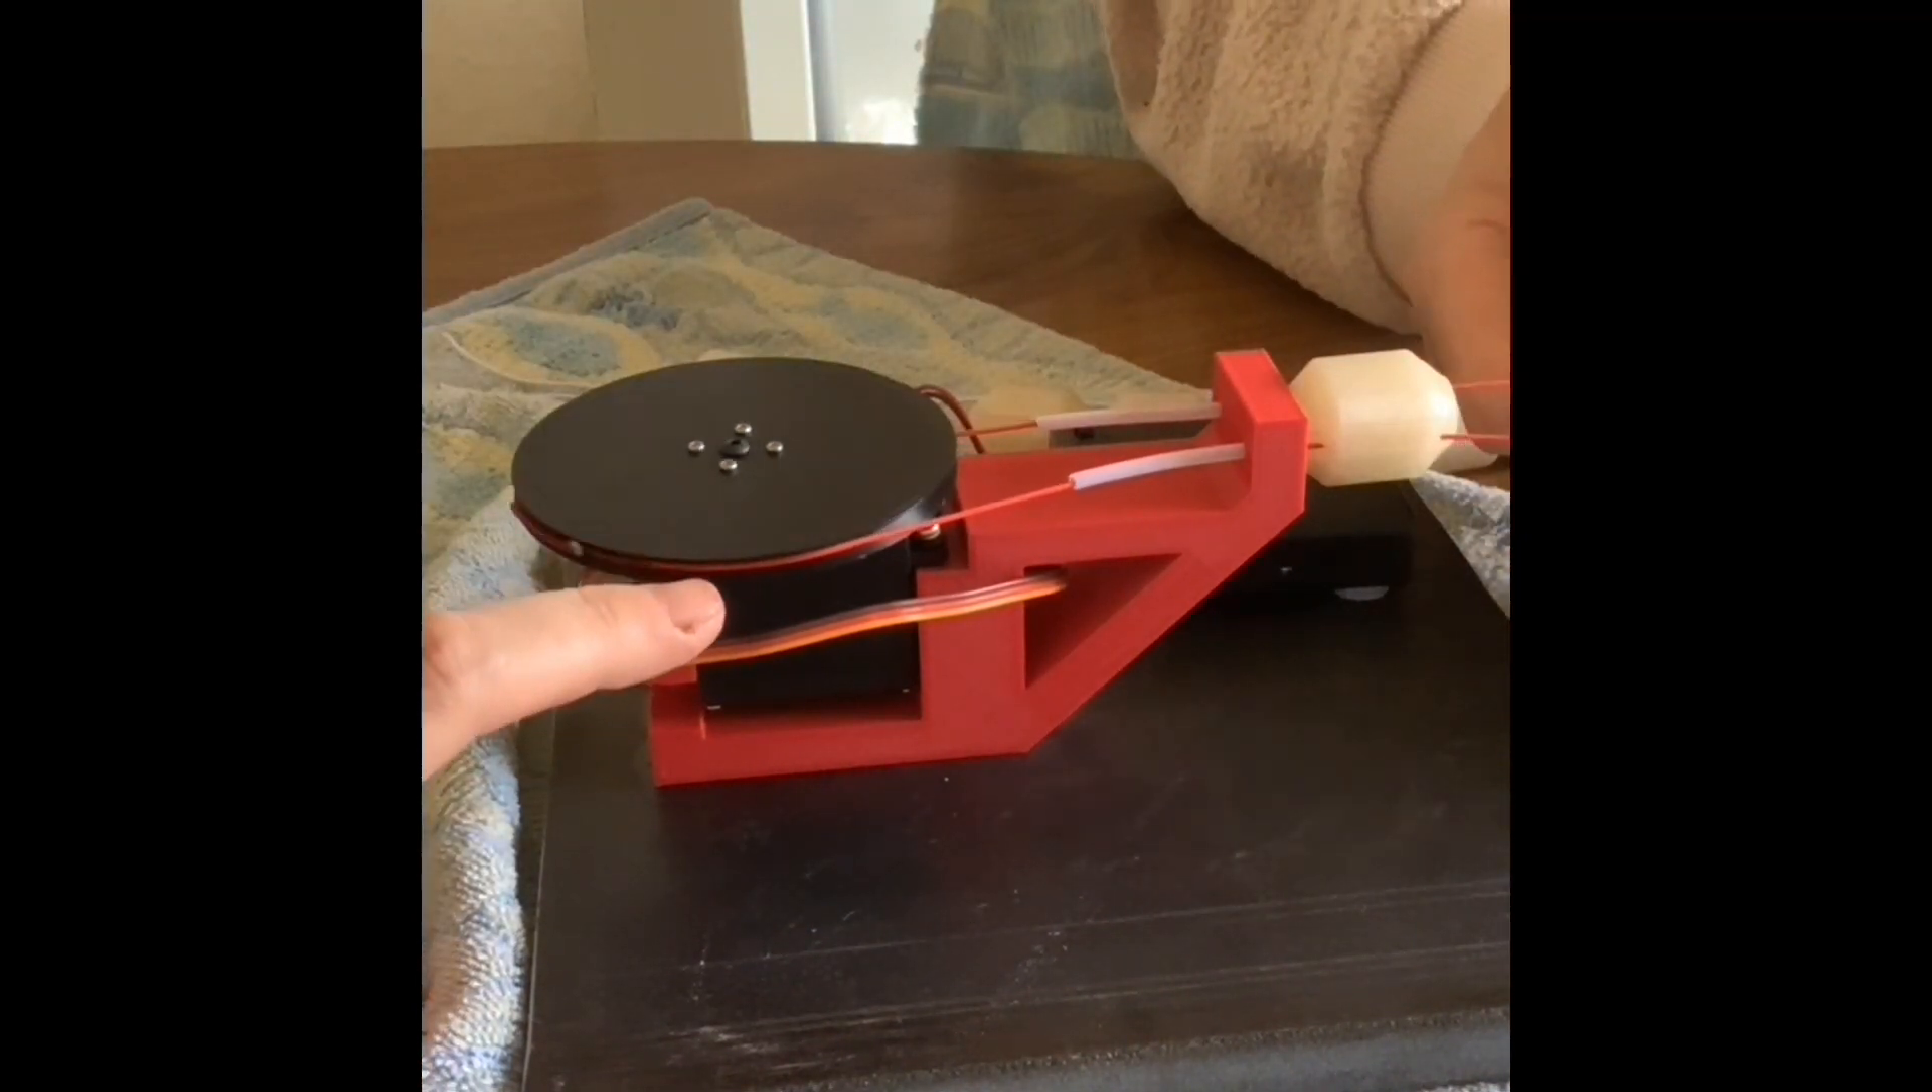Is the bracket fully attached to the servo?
Yes.